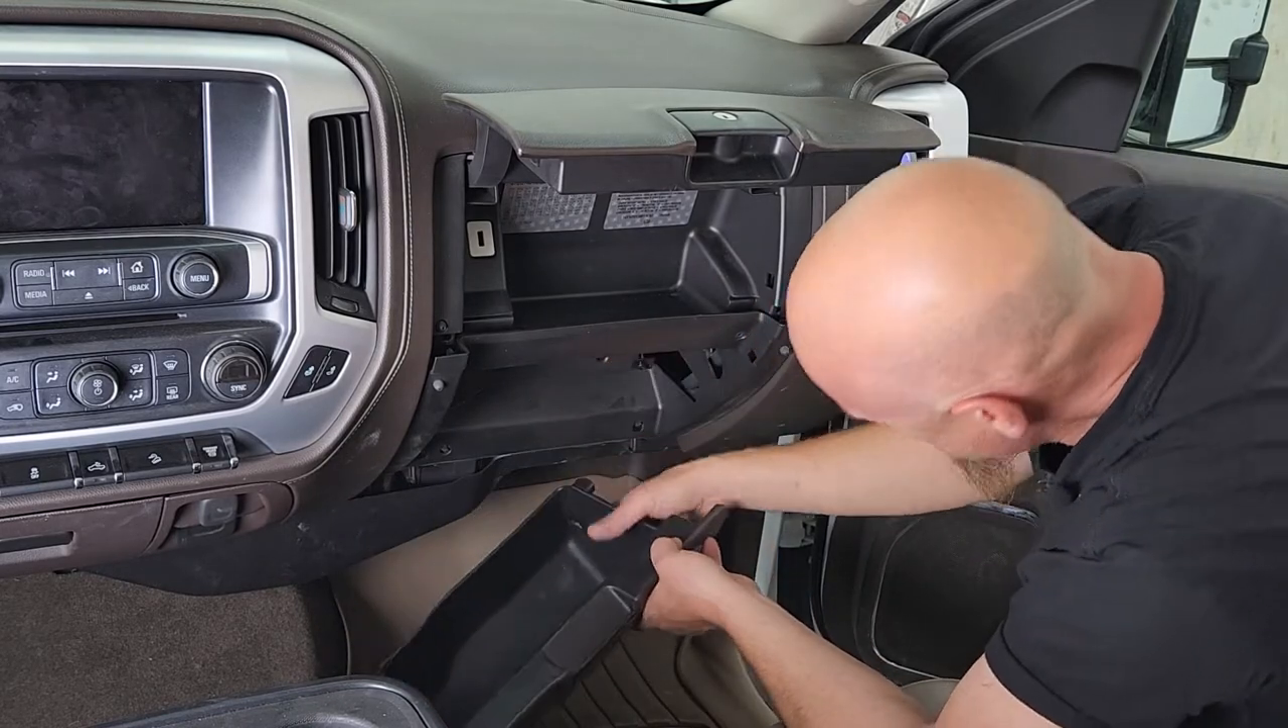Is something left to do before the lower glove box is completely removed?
No.